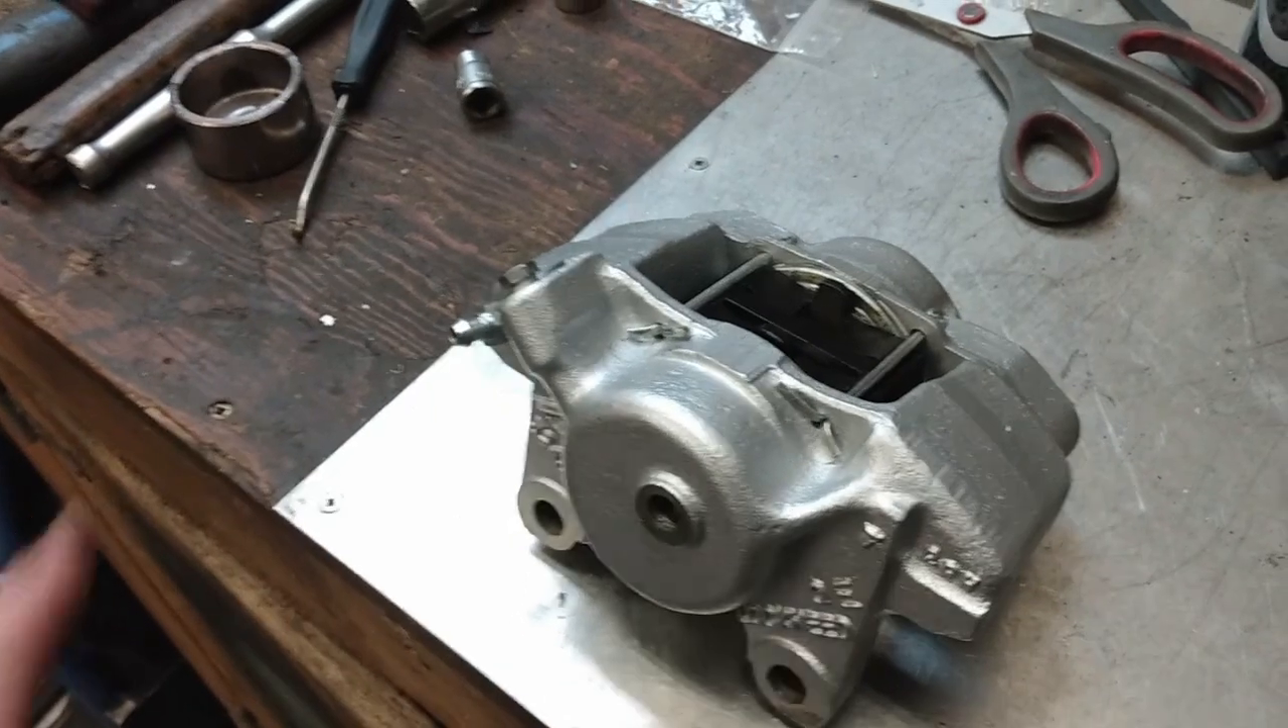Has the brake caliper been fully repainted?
Yes.